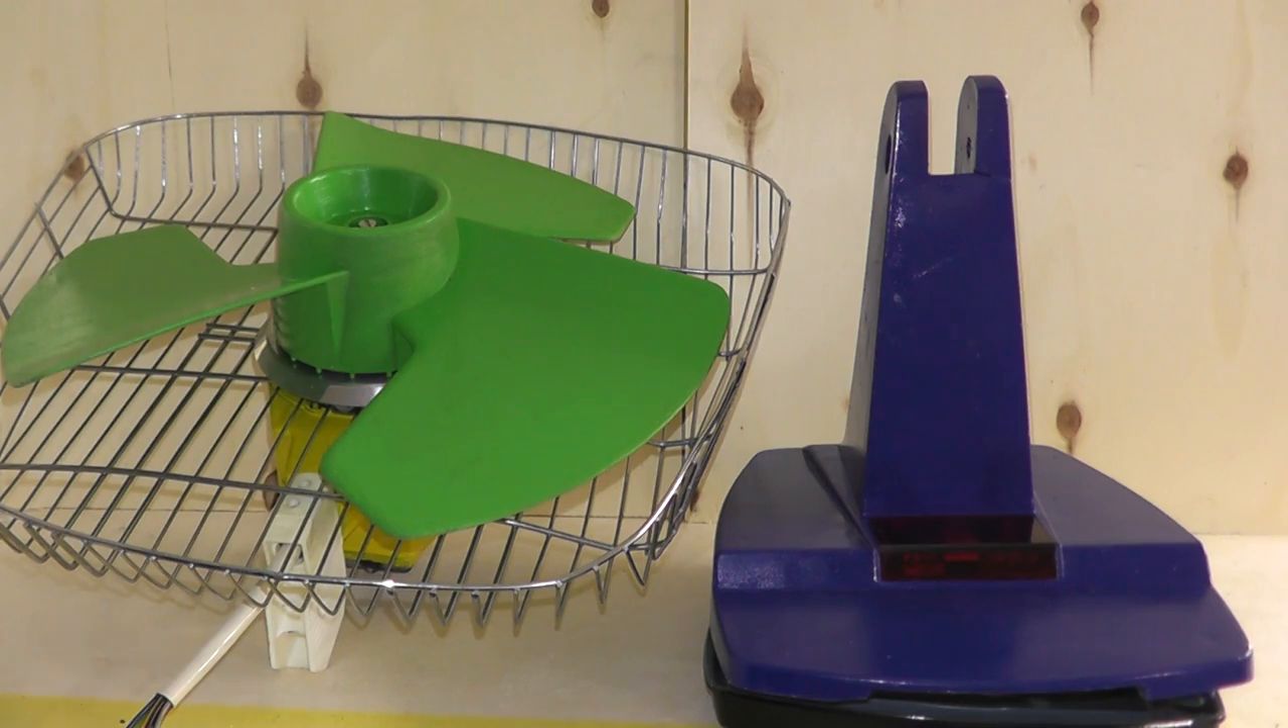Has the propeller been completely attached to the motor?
Yes.